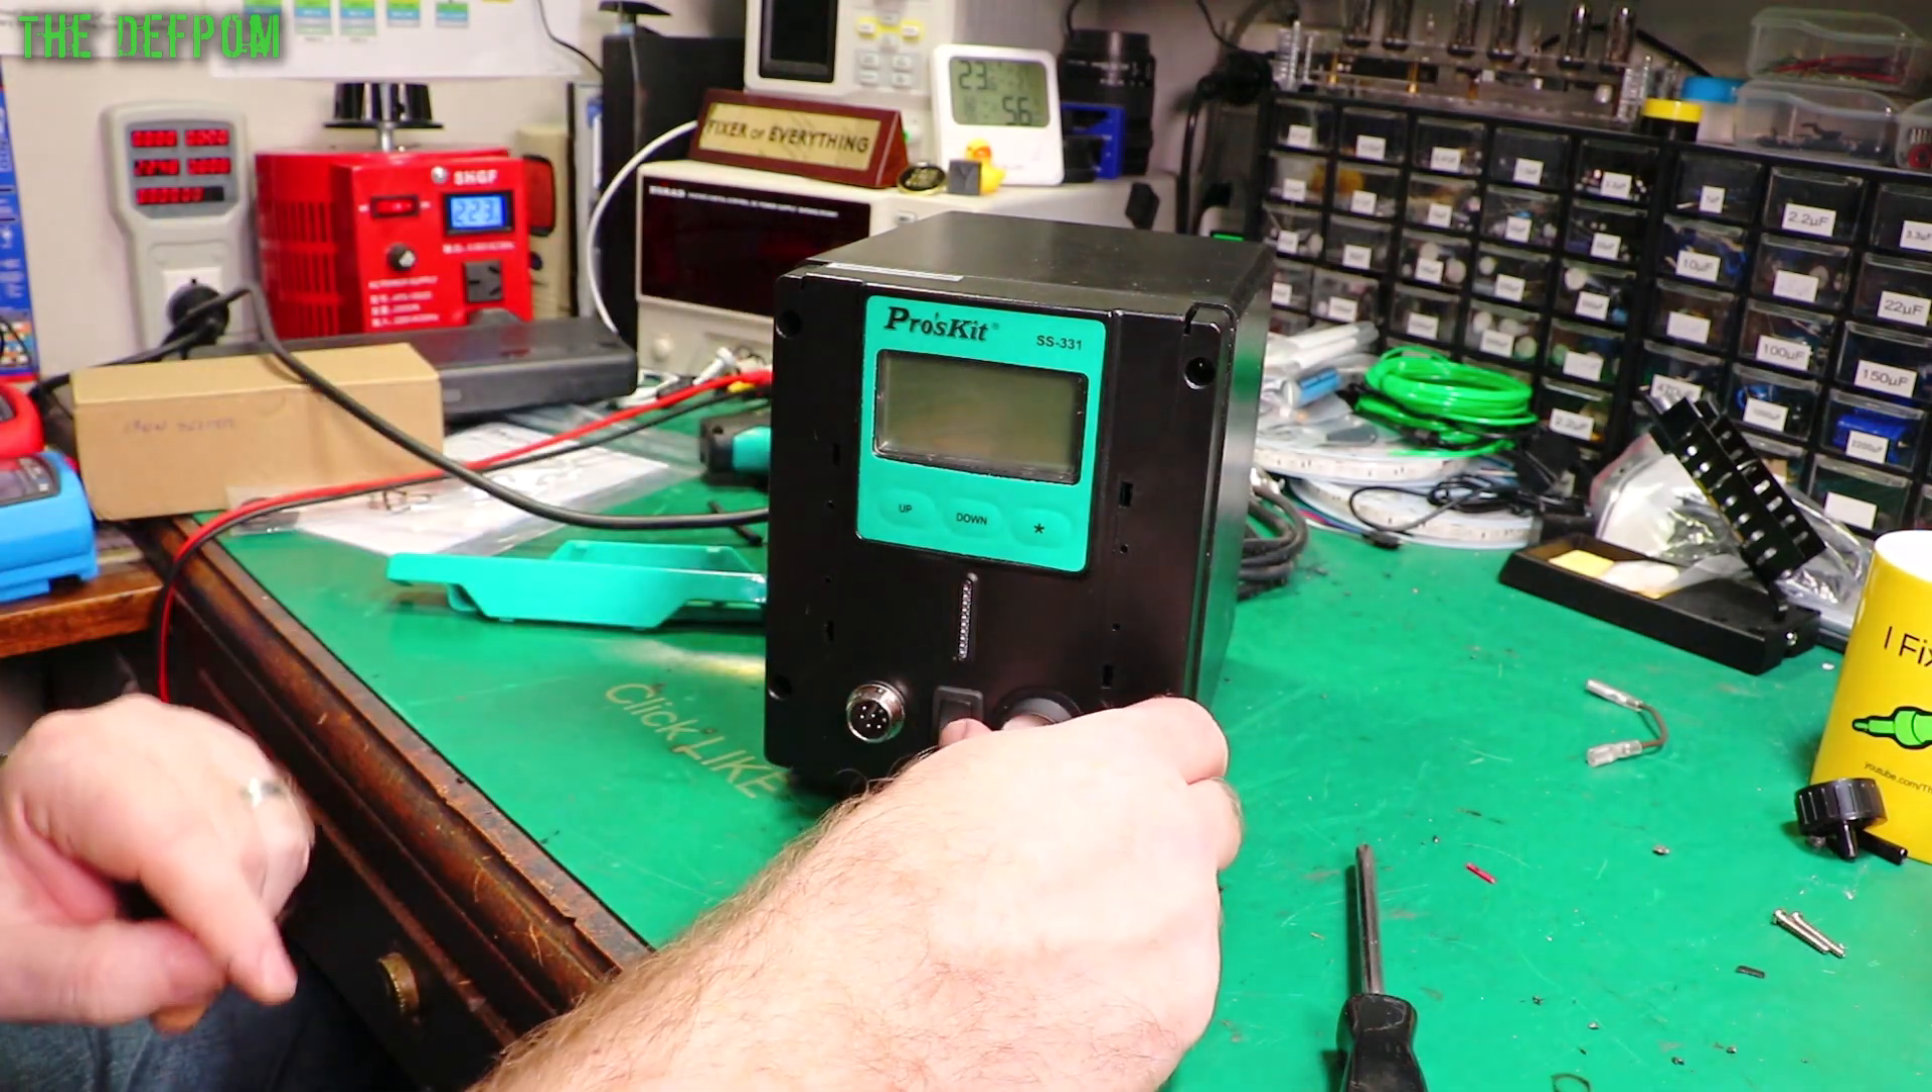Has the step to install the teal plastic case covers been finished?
No.